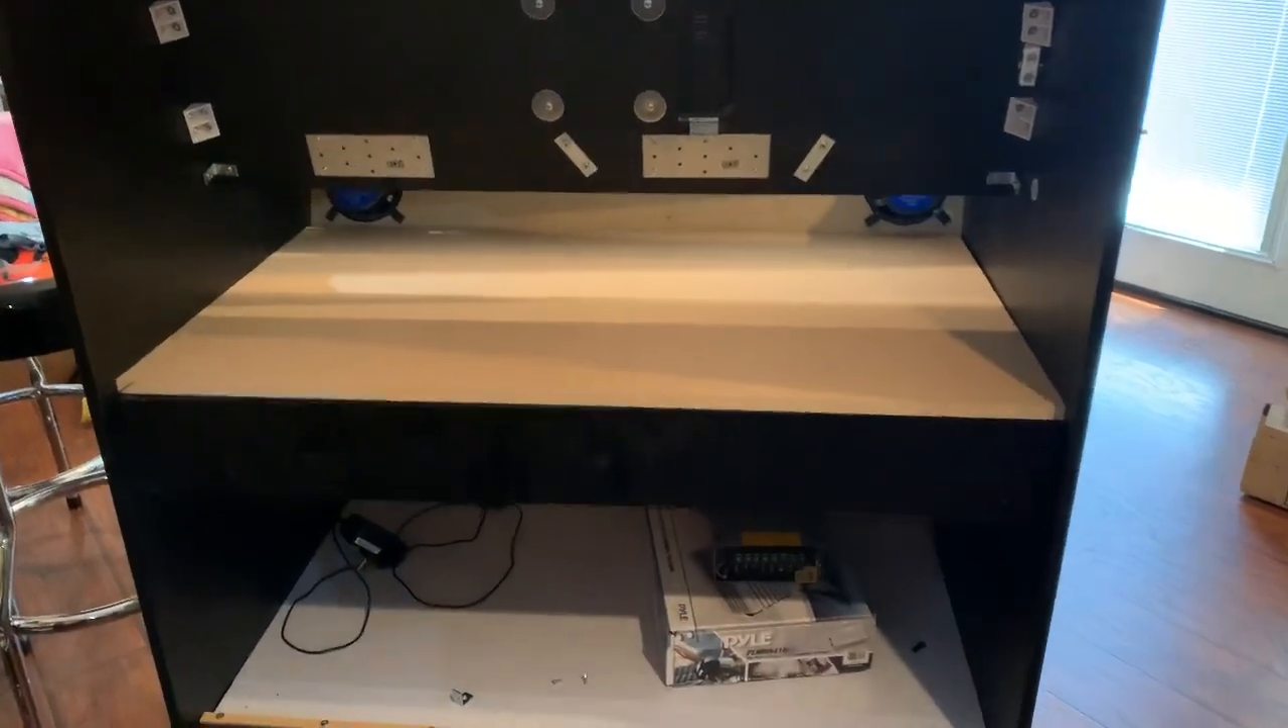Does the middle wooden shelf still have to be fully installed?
No.